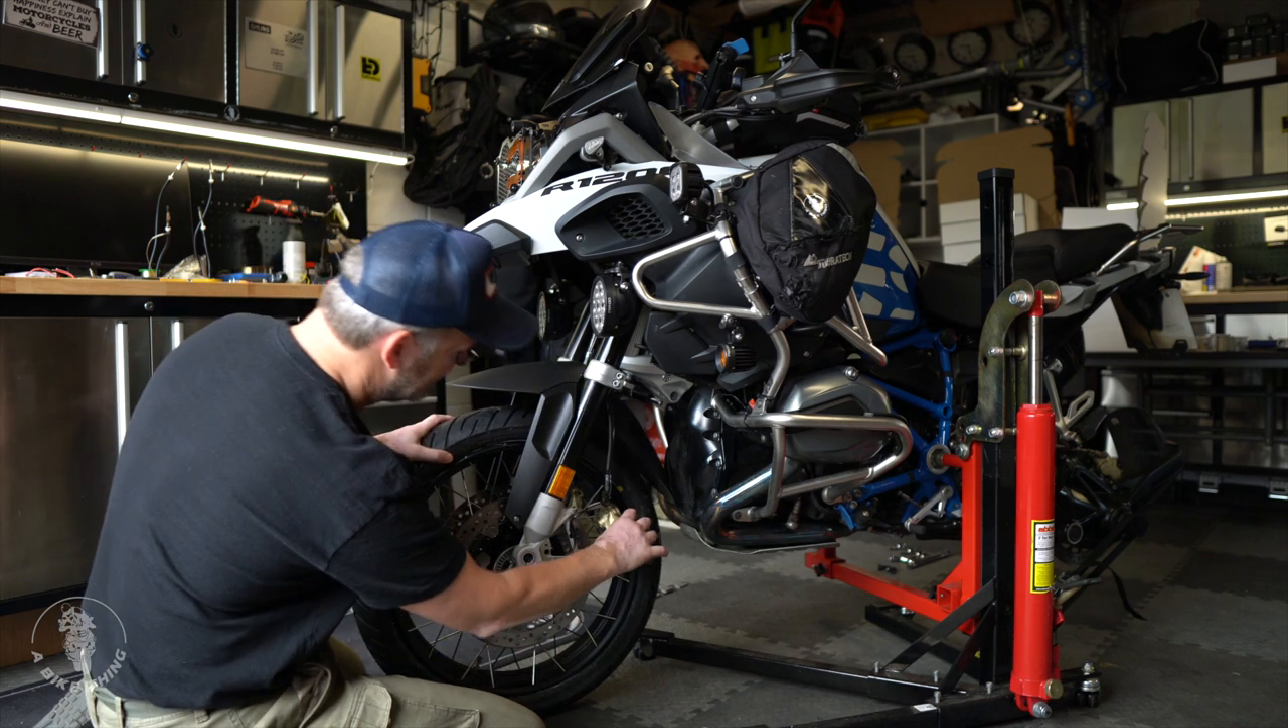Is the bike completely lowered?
No.